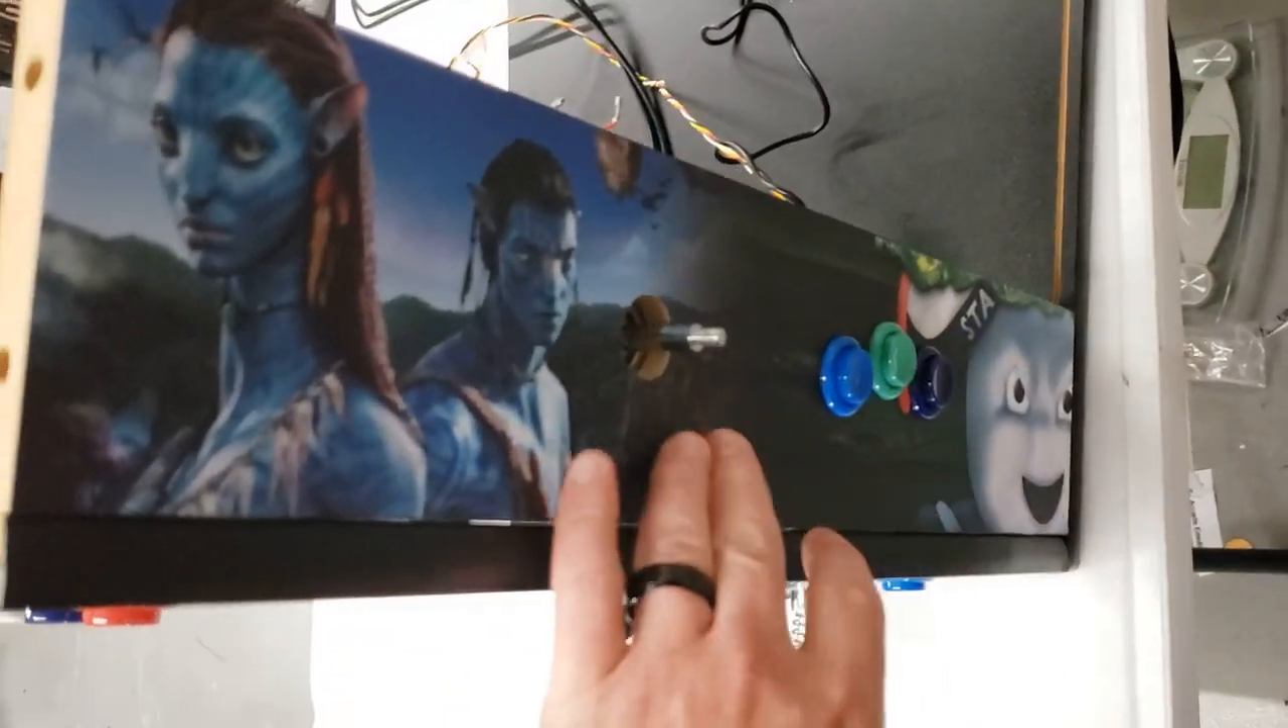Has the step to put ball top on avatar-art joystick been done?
No.